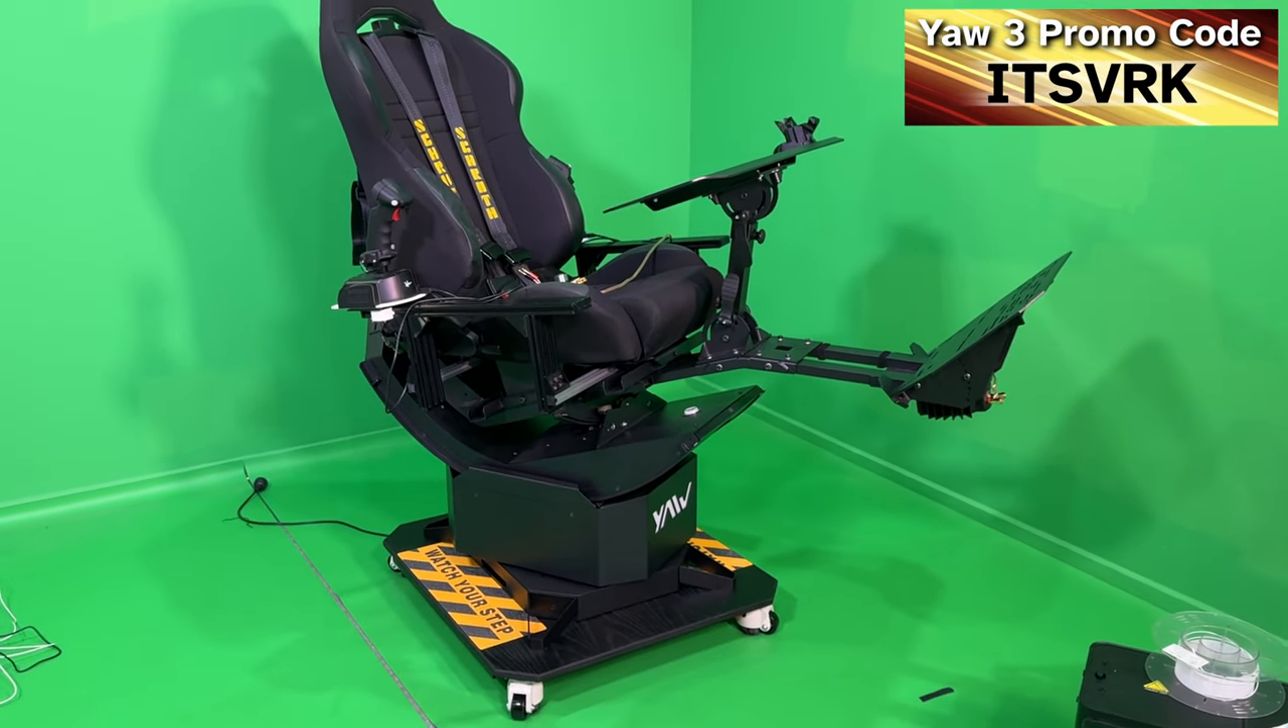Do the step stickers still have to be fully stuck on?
No.